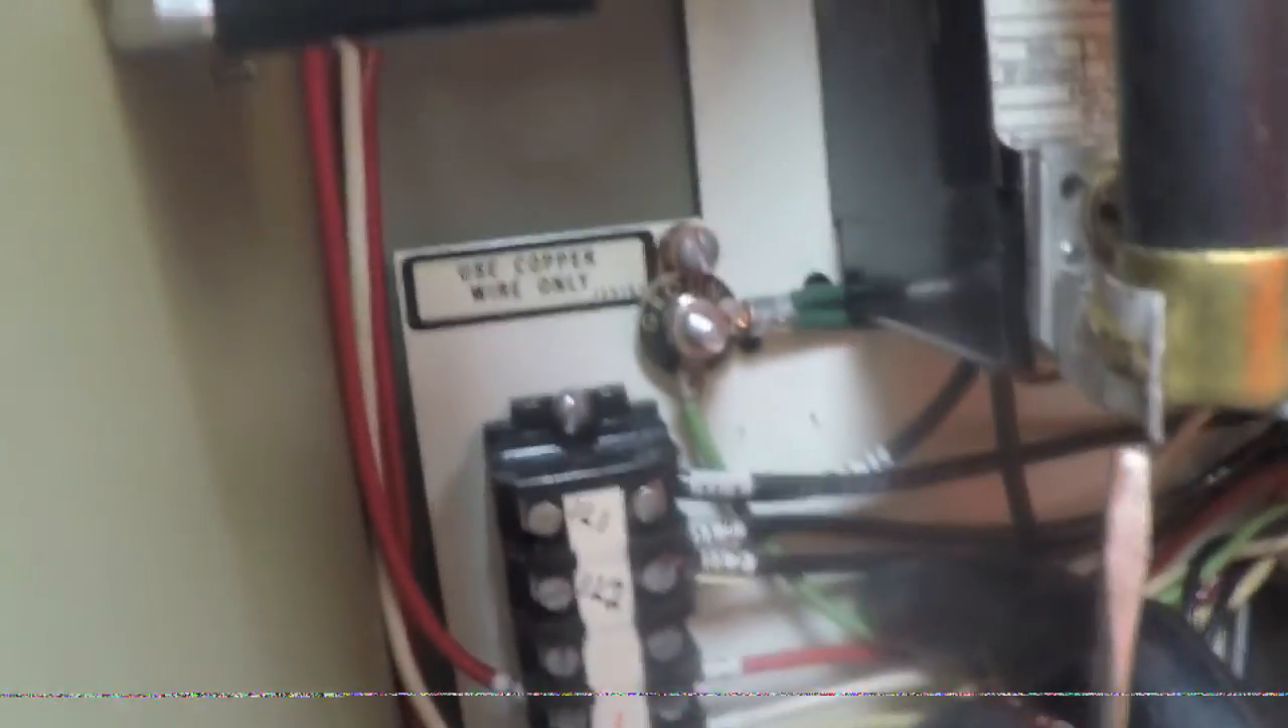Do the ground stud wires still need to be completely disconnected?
Yes.